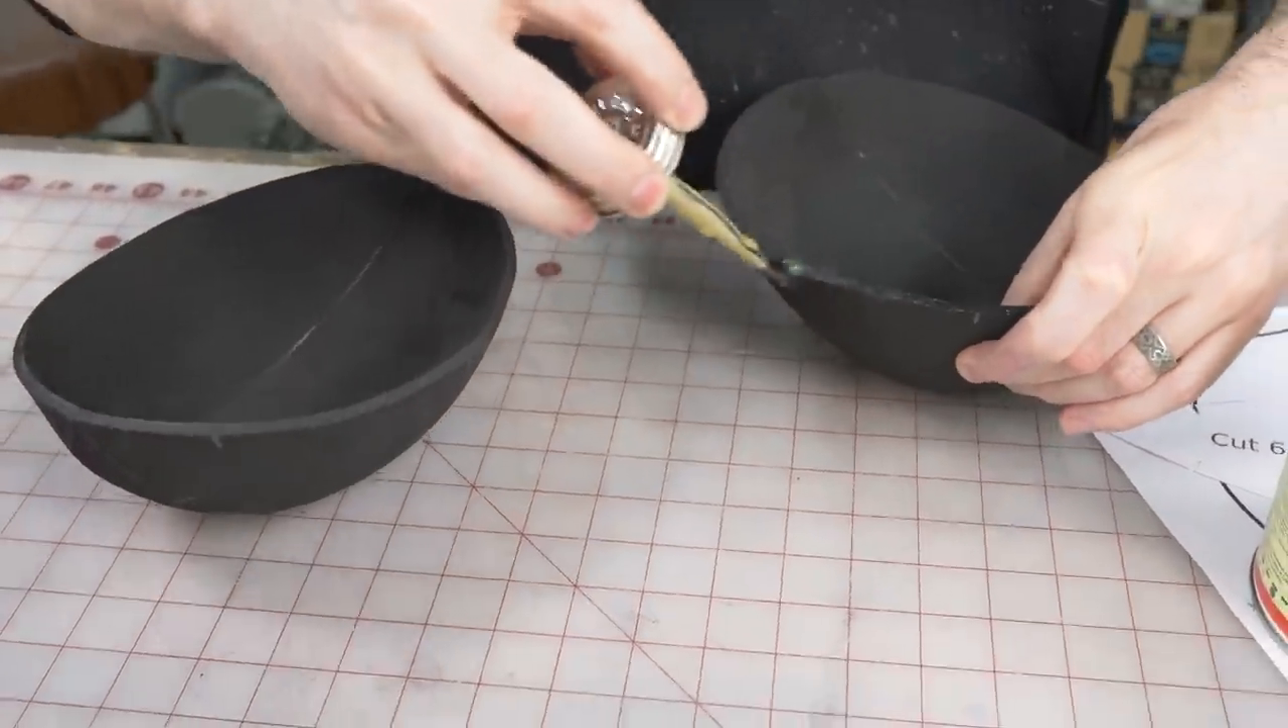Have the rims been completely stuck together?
No.